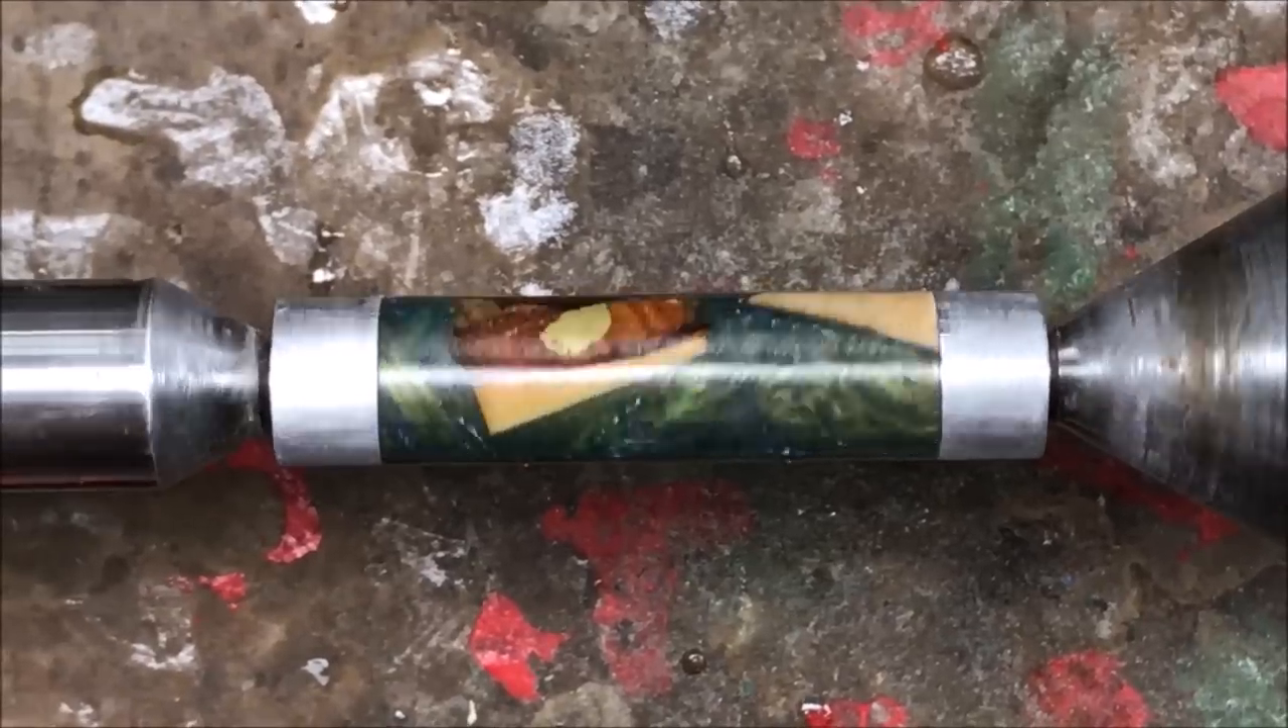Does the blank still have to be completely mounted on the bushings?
No.